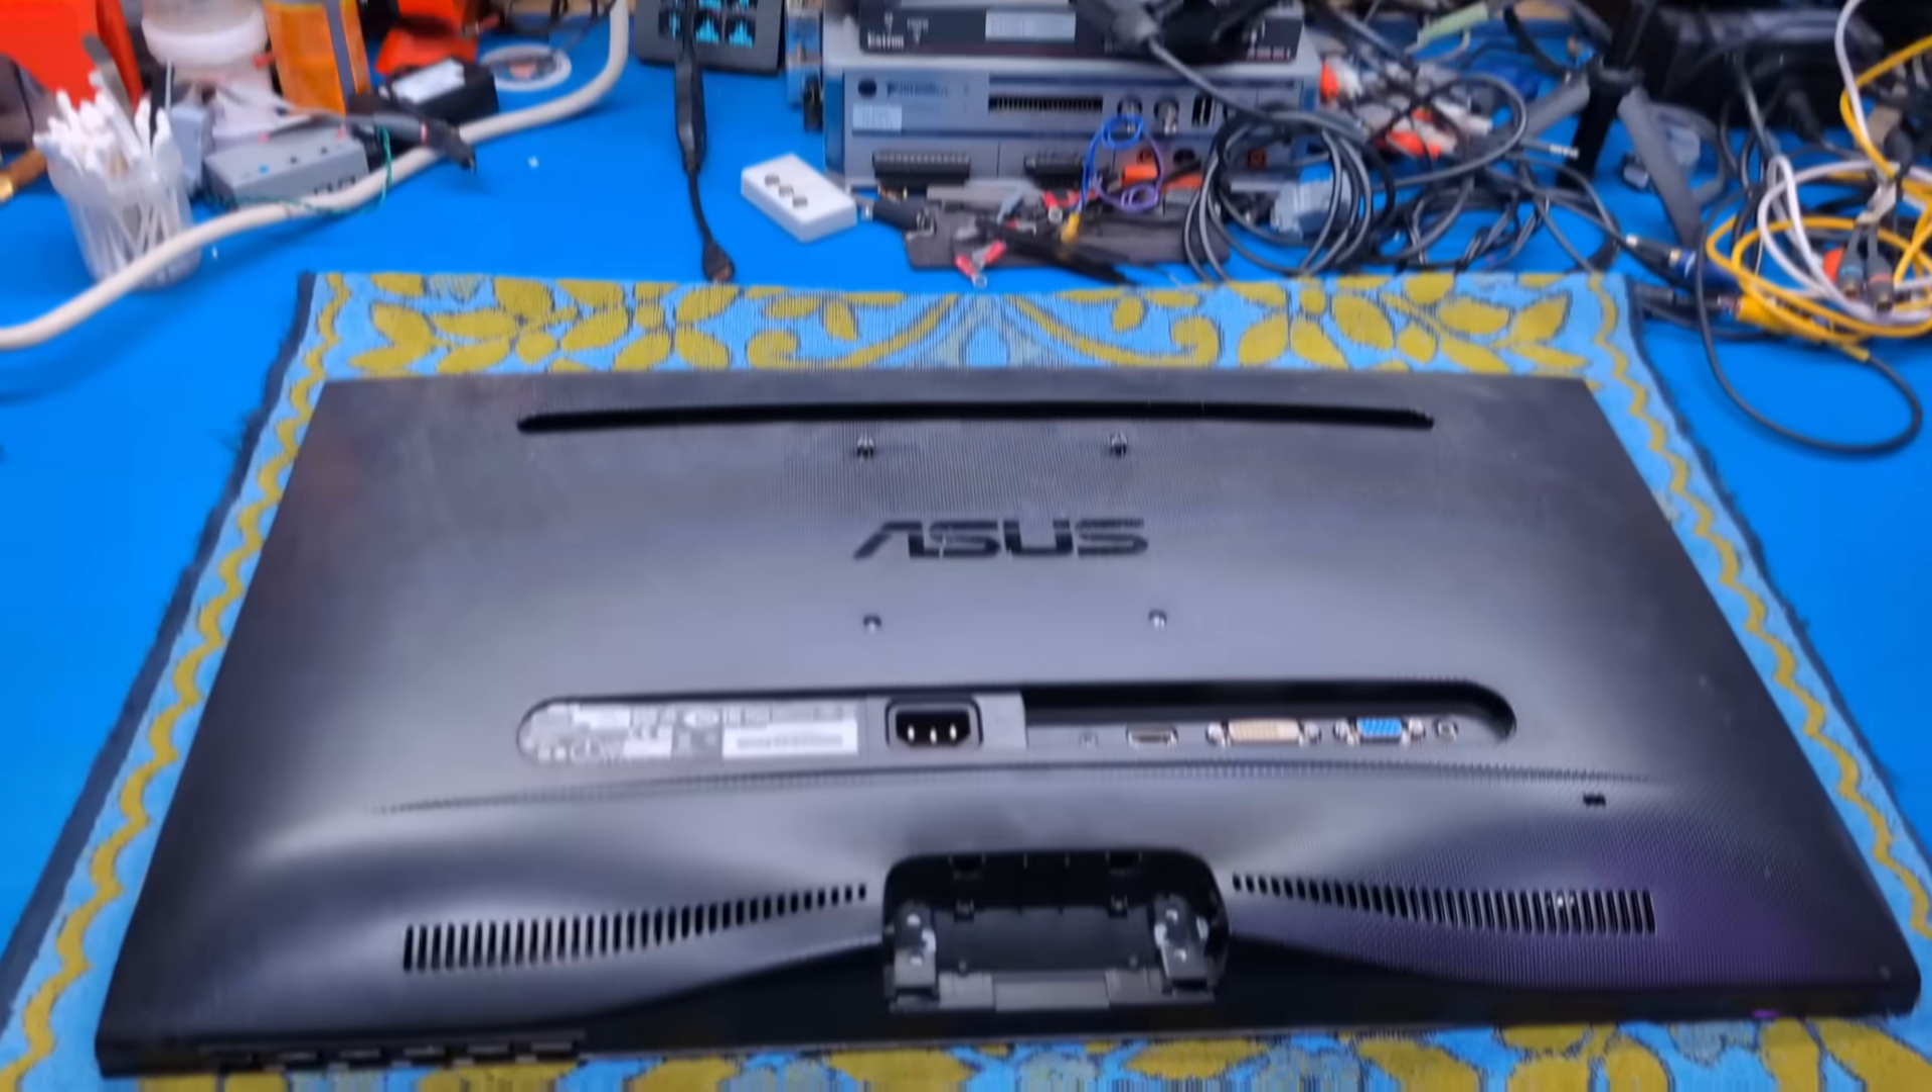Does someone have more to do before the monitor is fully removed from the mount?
No.